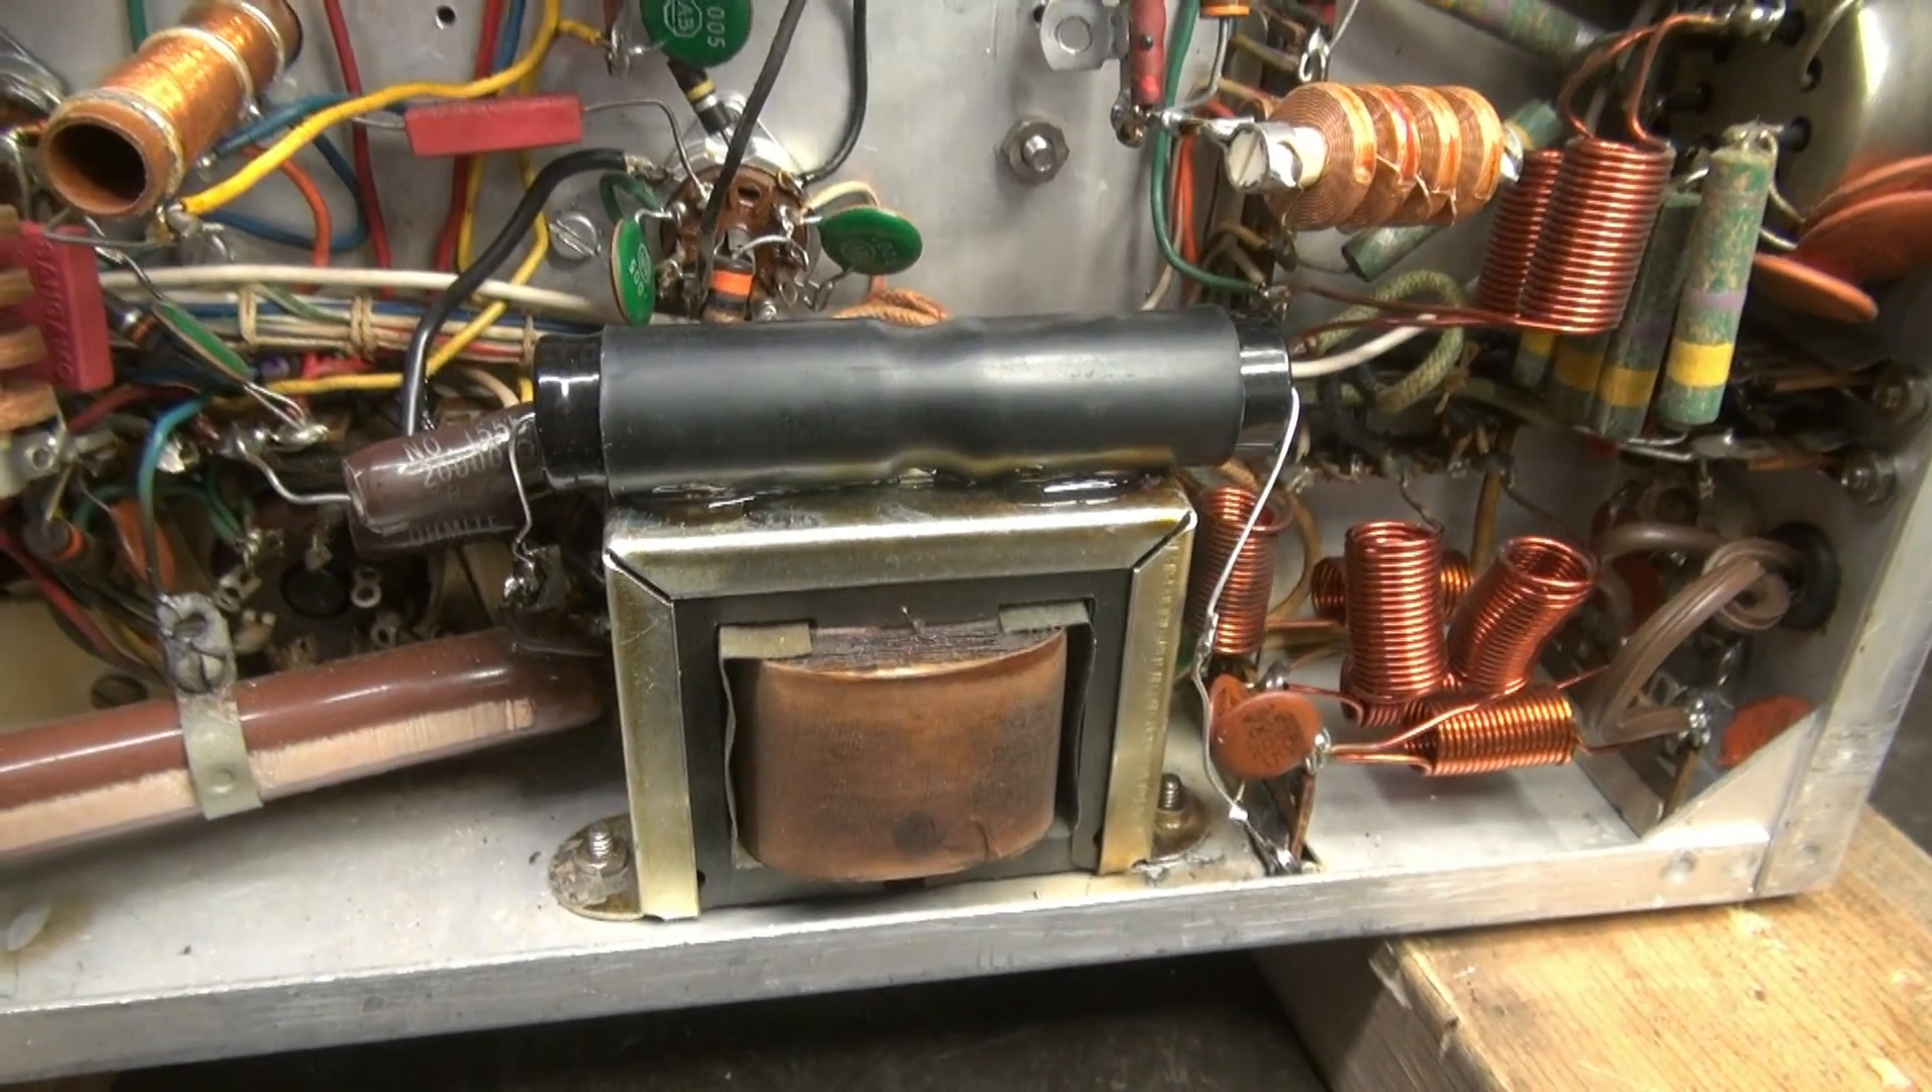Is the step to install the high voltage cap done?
Yes.